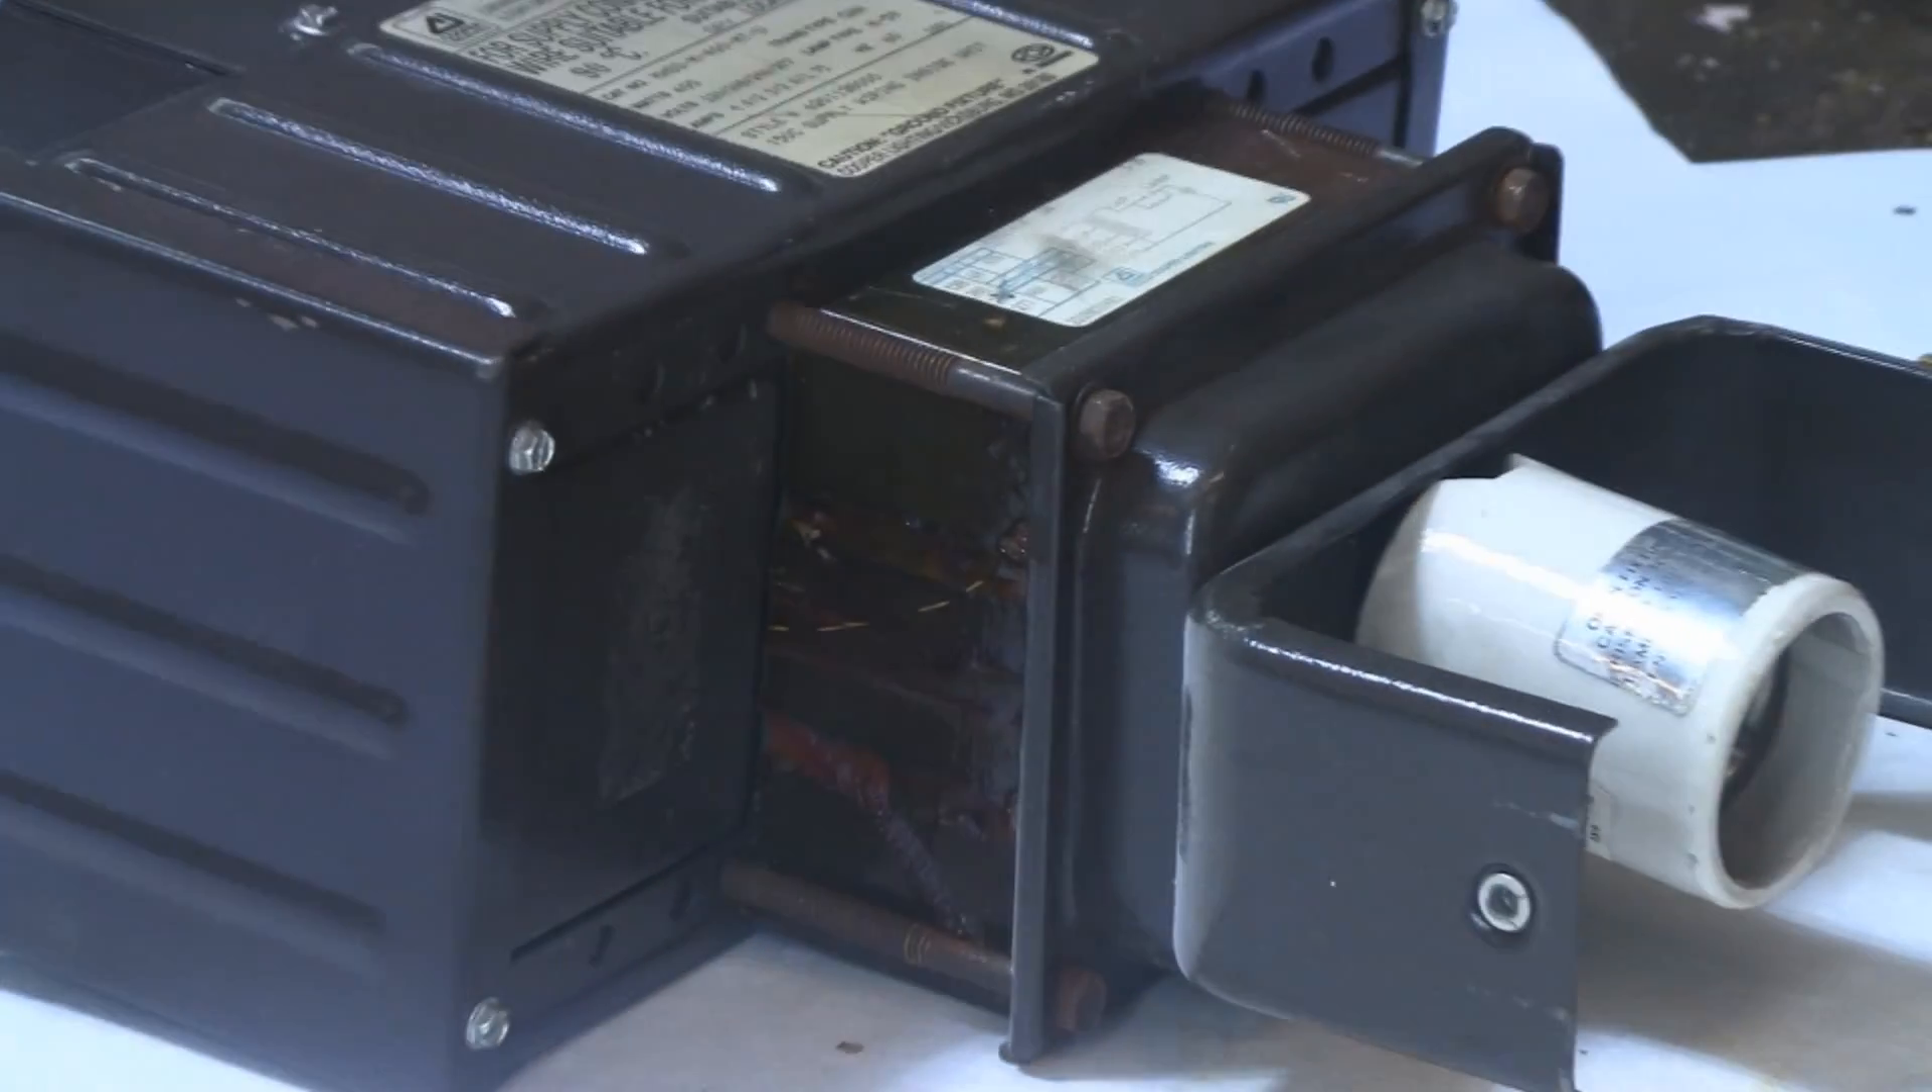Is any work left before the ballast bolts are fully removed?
Yes.